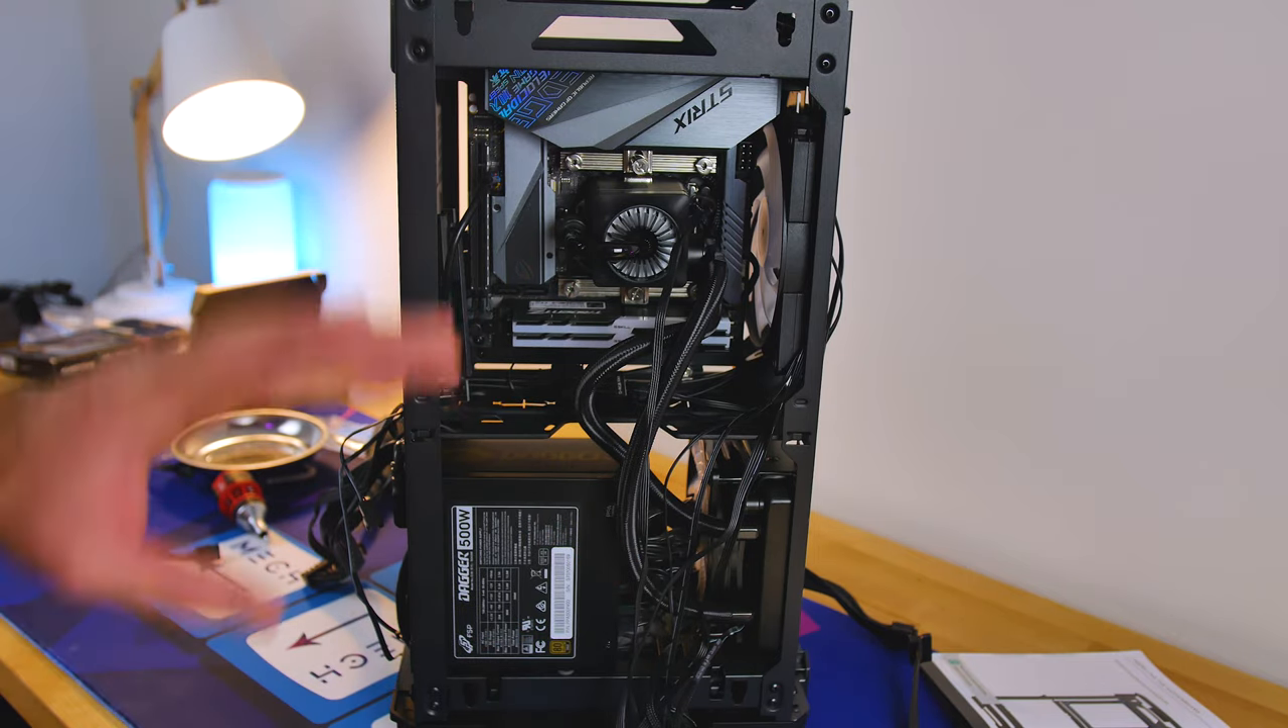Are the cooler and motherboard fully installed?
Yes.